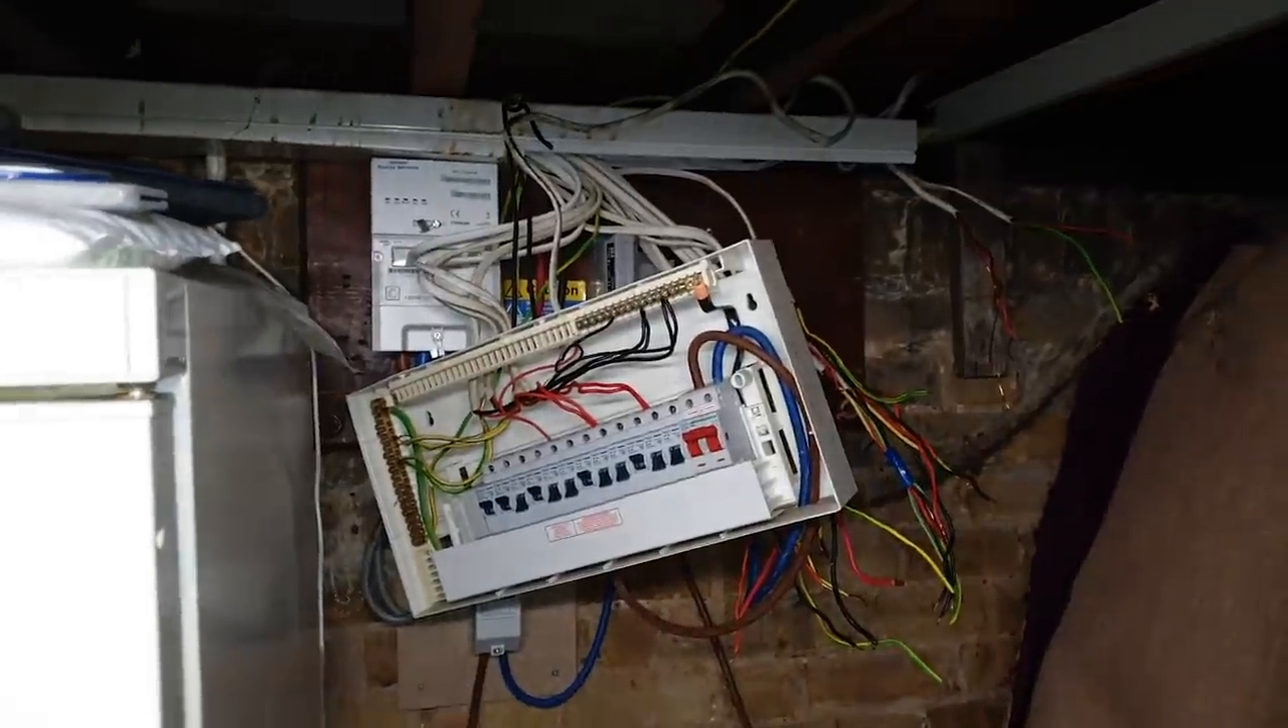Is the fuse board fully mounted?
No.